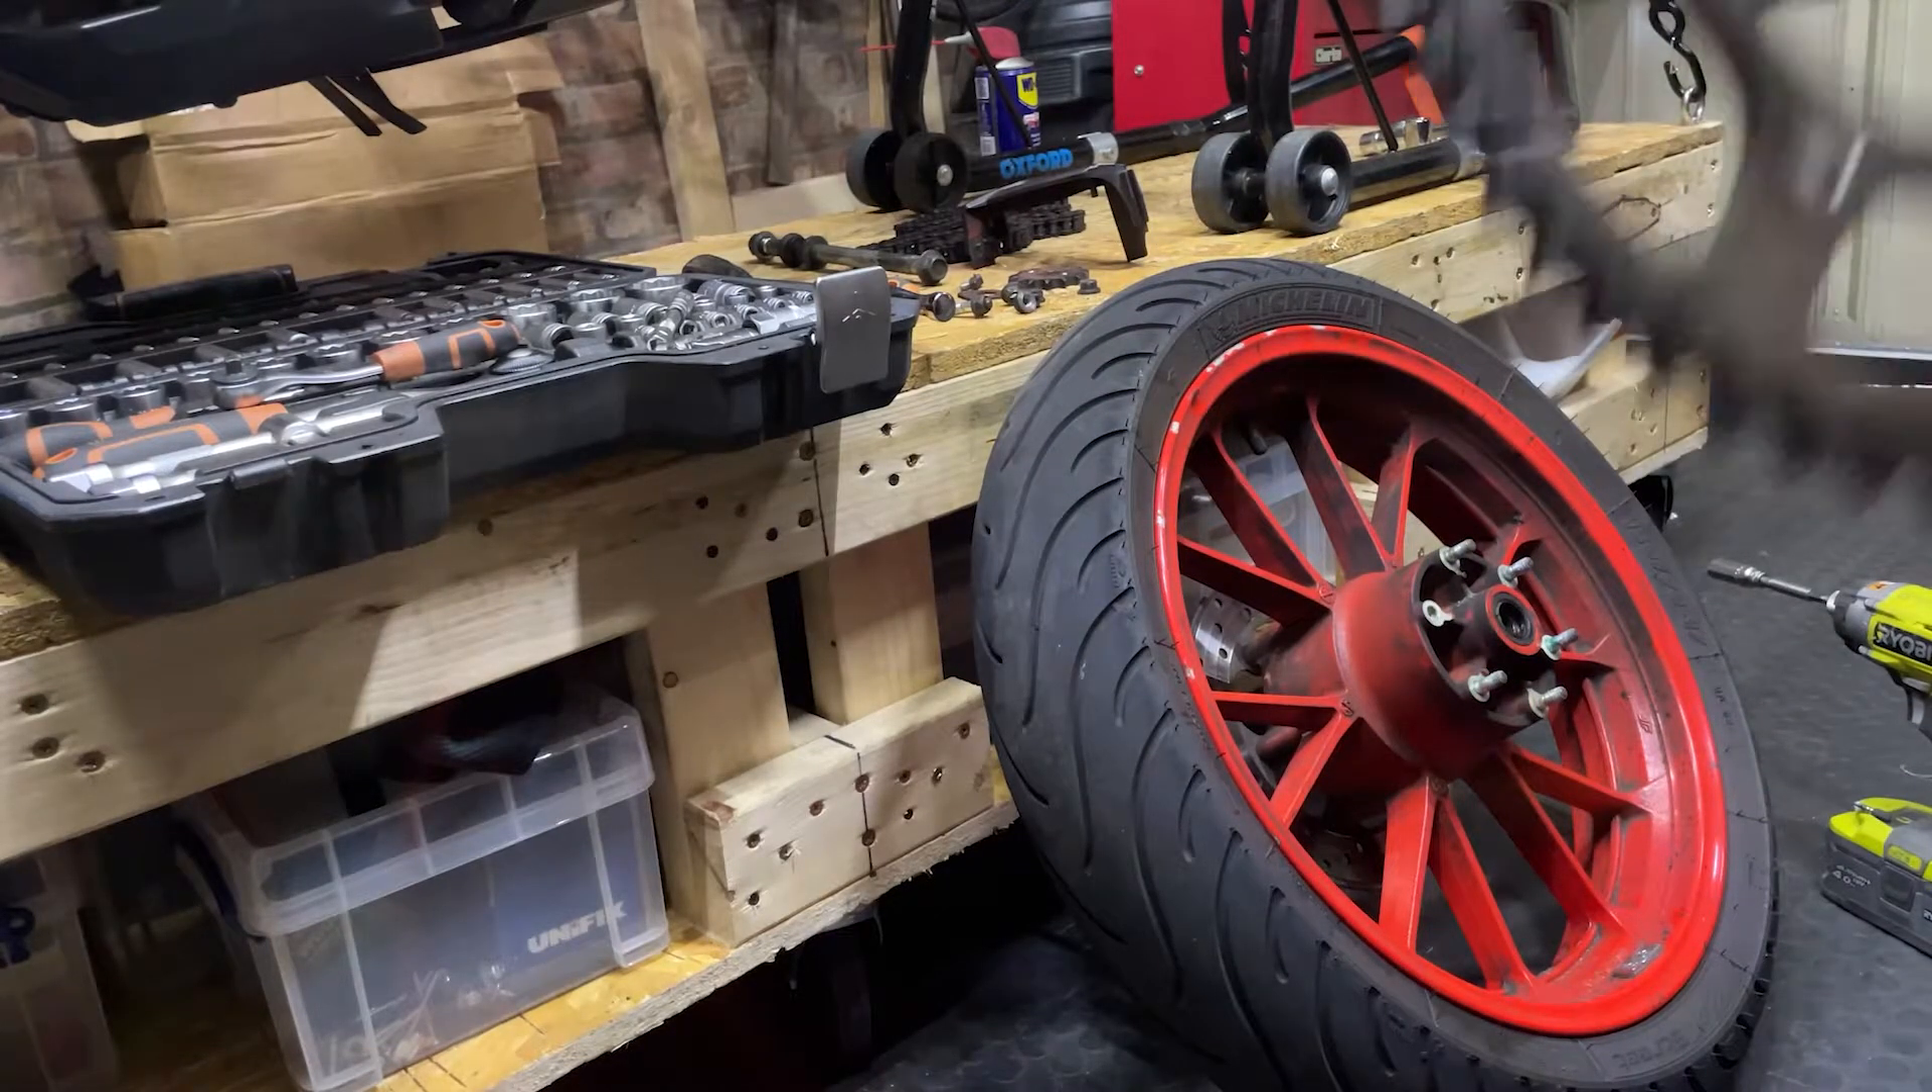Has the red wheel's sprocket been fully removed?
Yes.